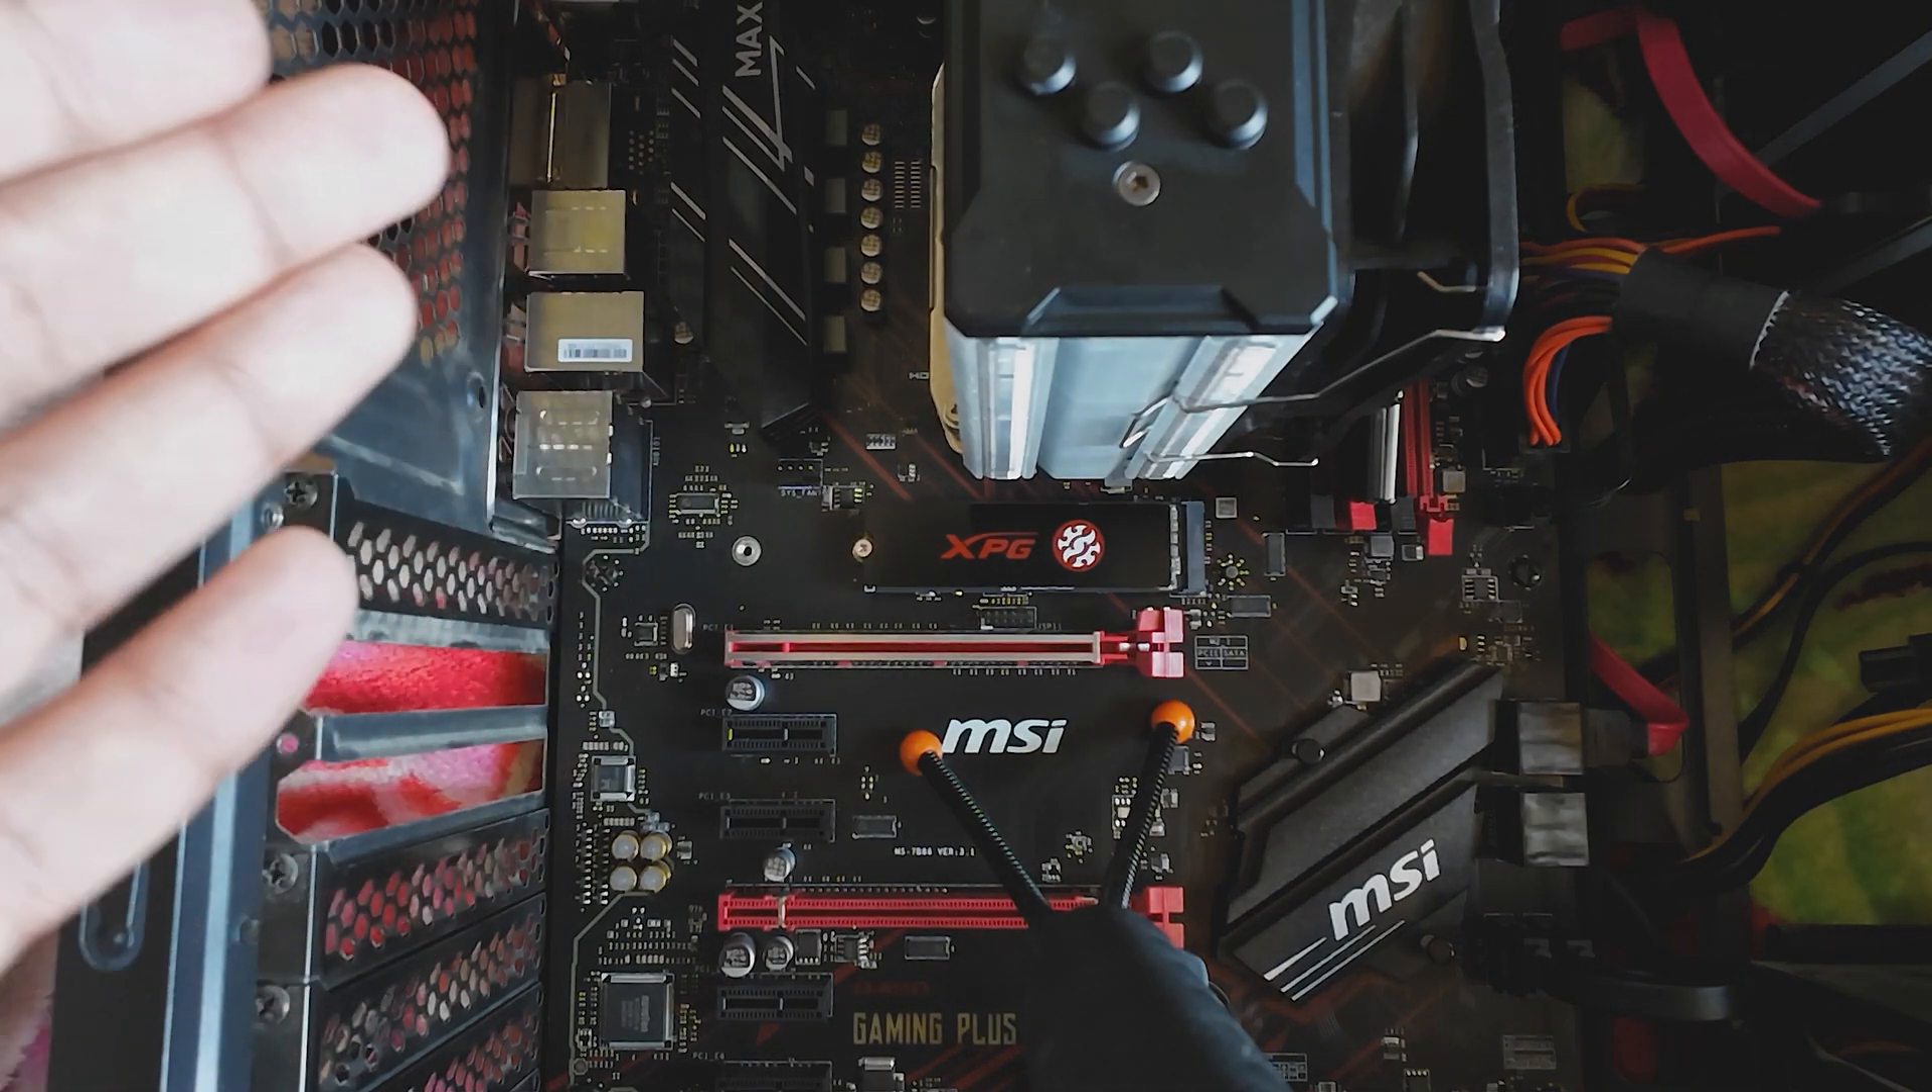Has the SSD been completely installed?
Yes.